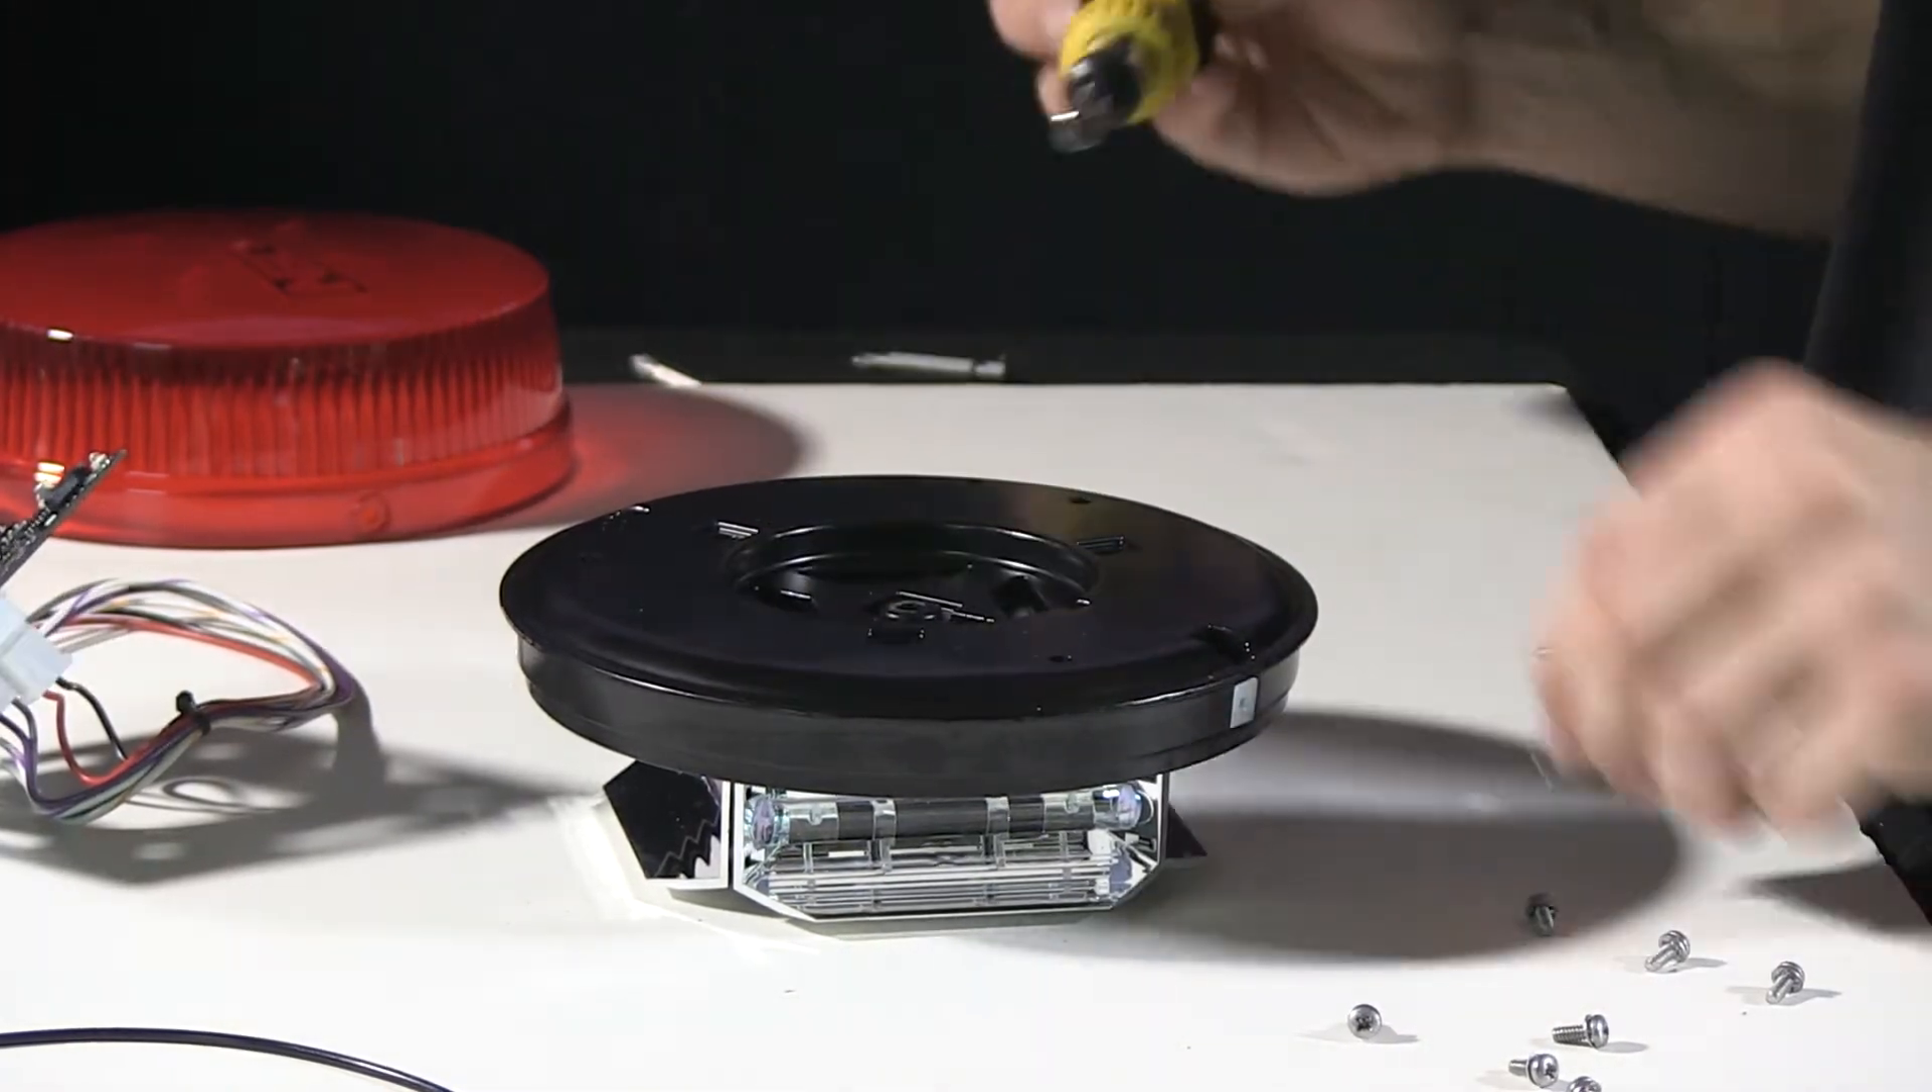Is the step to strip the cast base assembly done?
No.